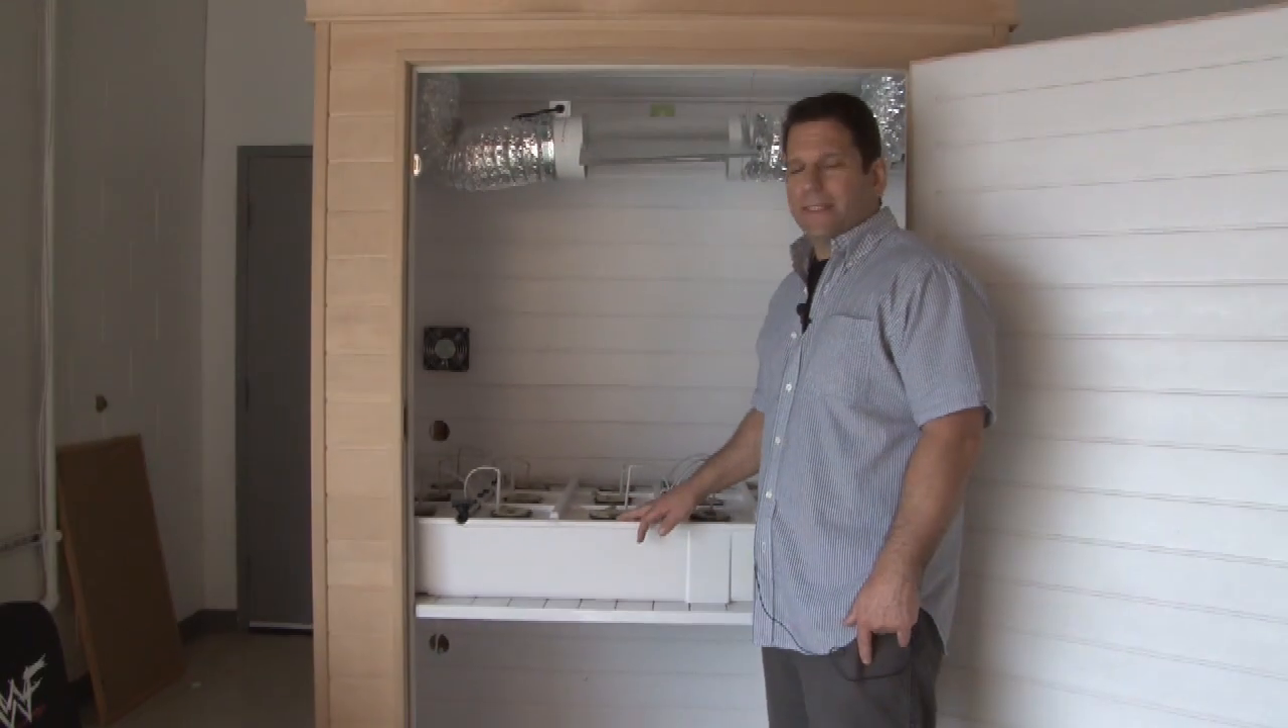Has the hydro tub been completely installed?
Yes.